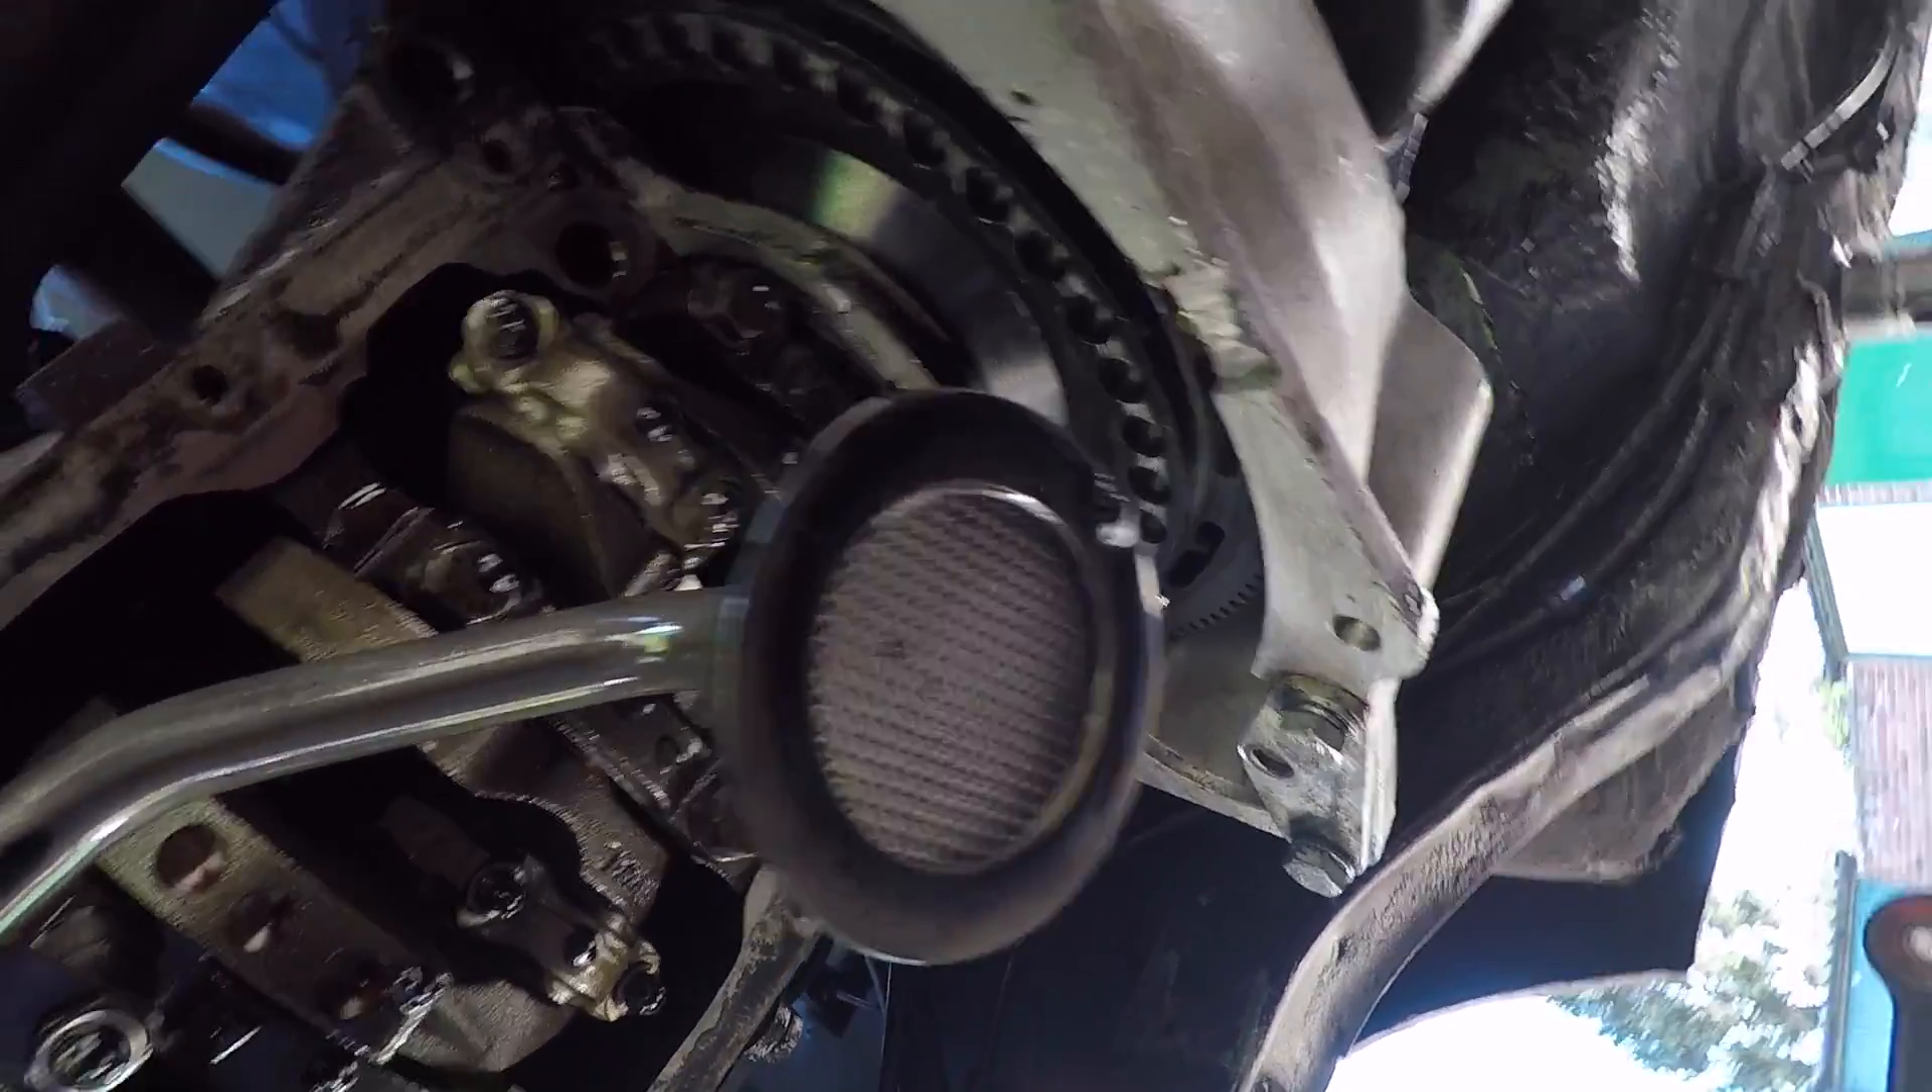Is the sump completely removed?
Yes.